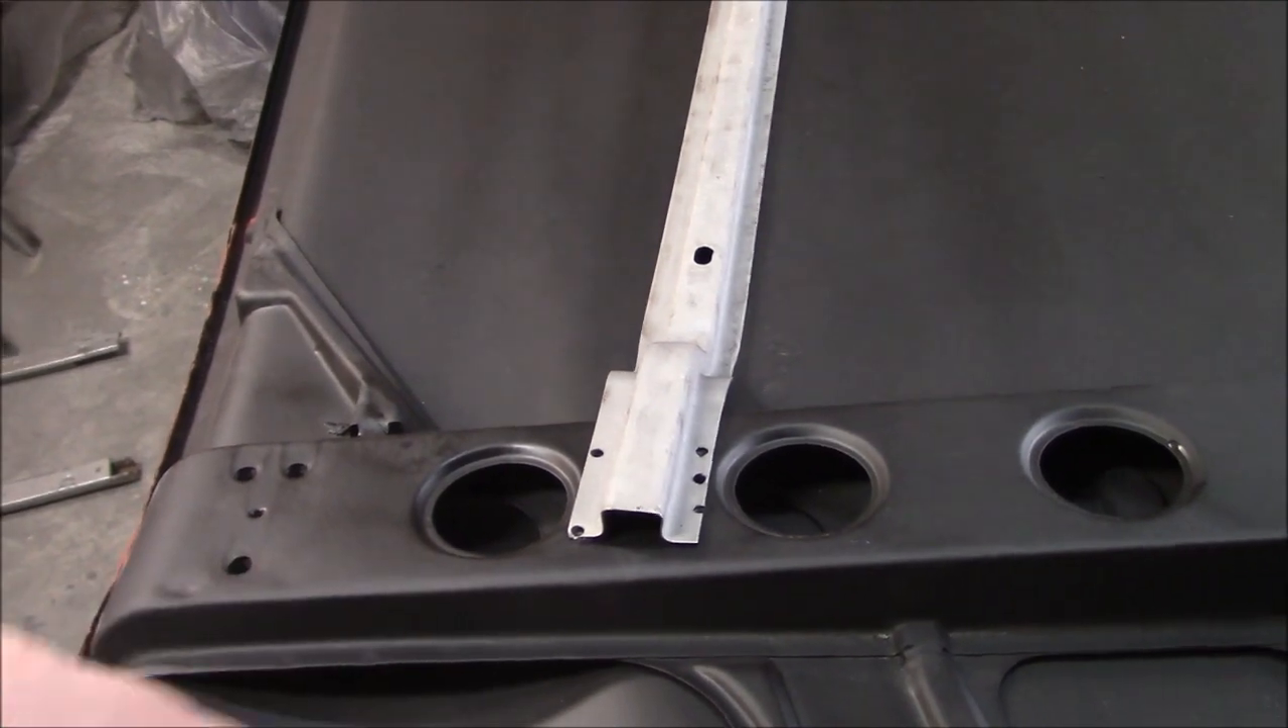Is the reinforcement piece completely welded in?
No.